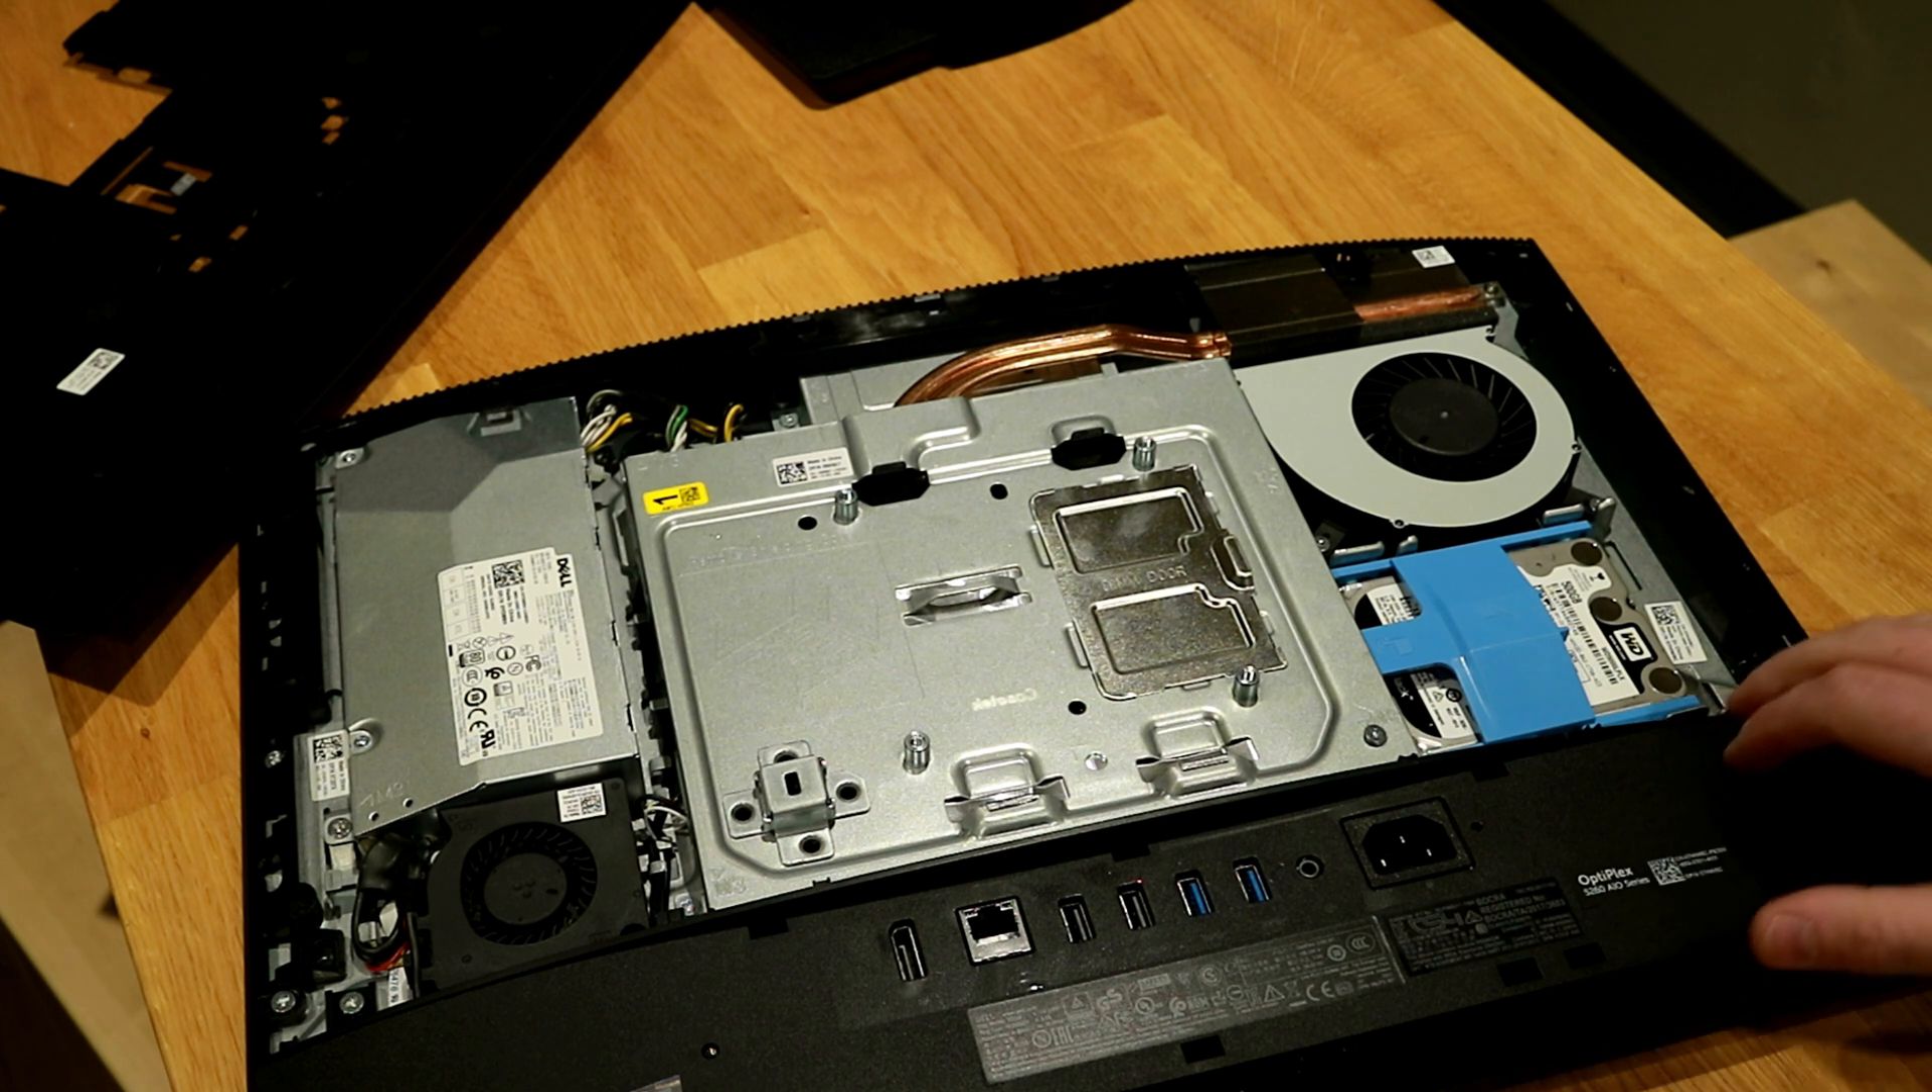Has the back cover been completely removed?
Yes.